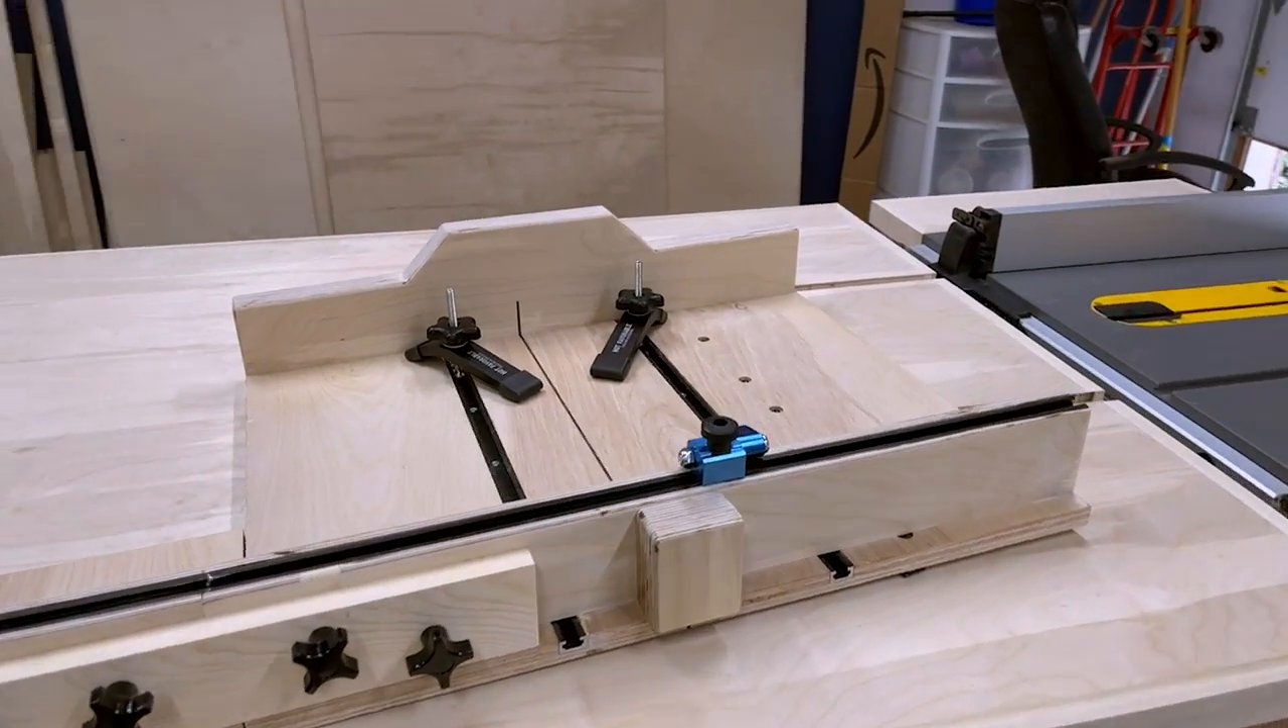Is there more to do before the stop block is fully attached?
No.